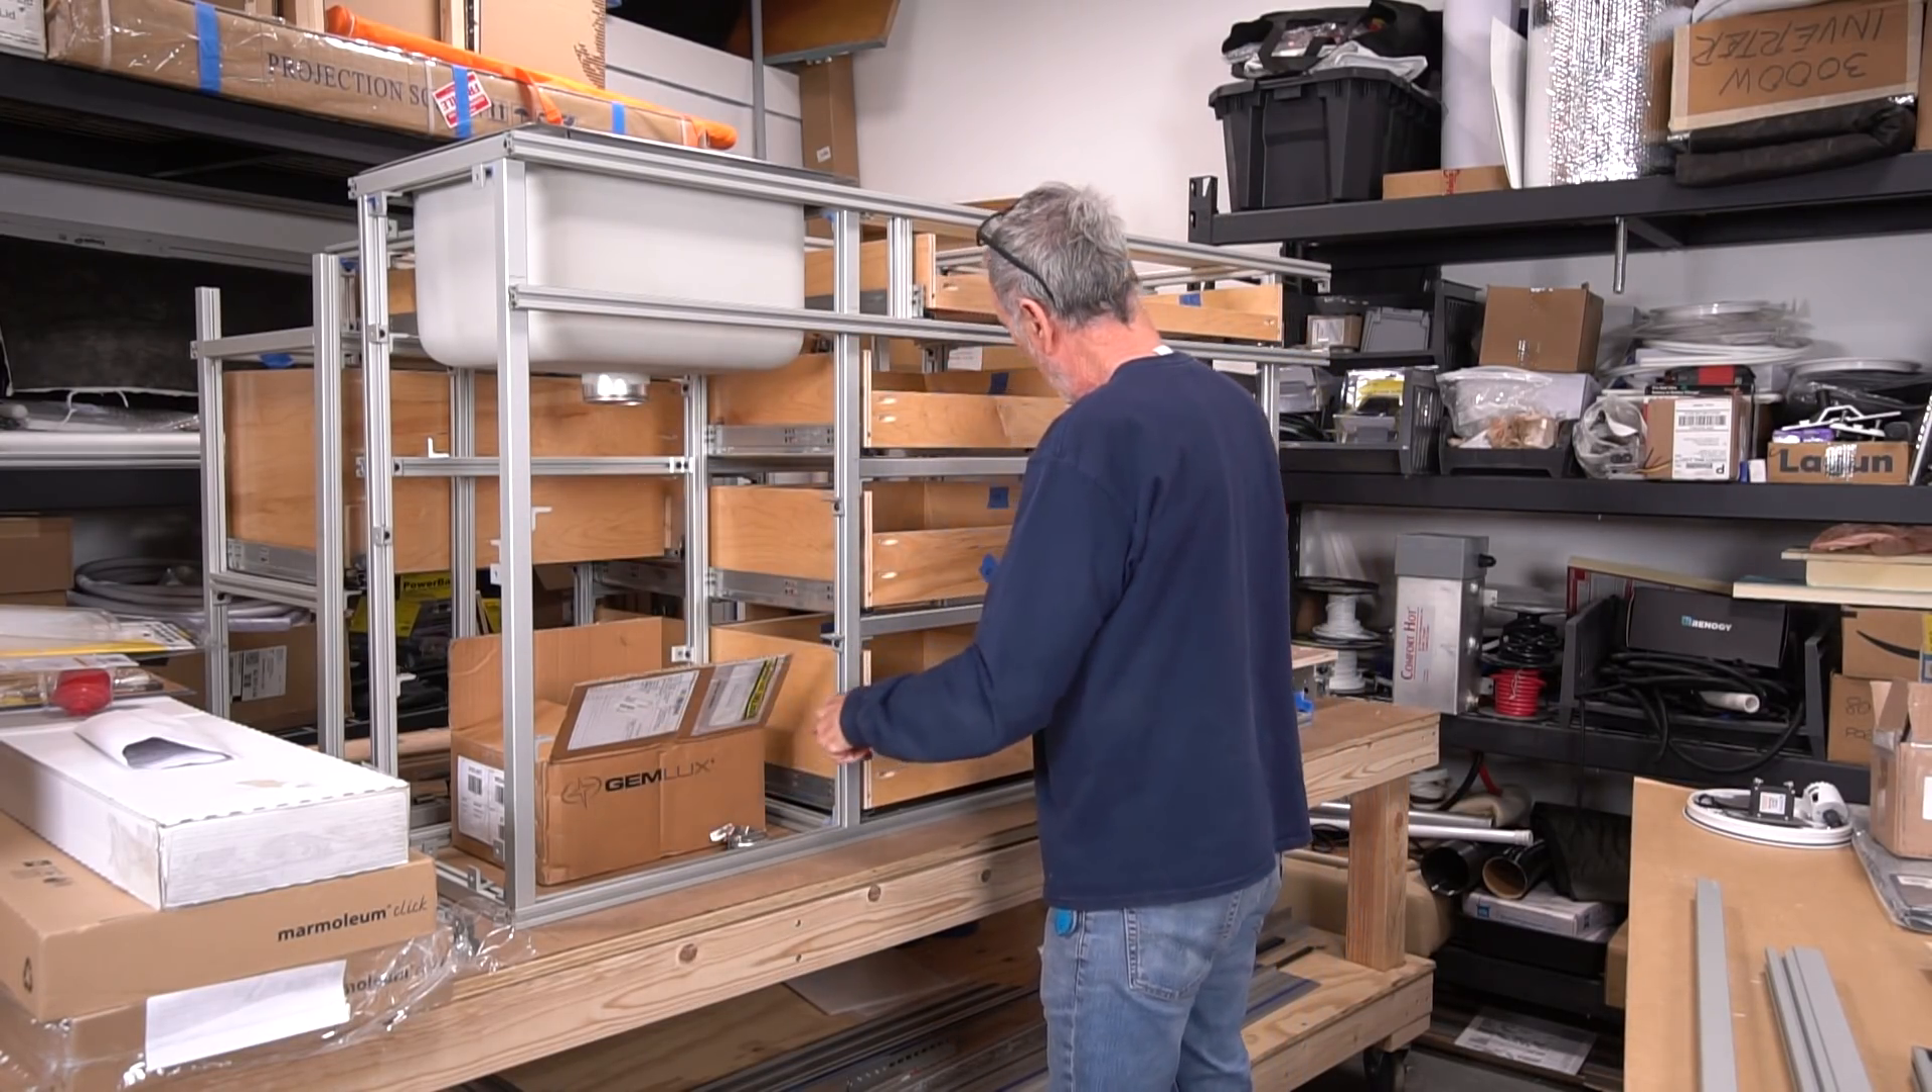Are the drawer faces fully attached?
No.